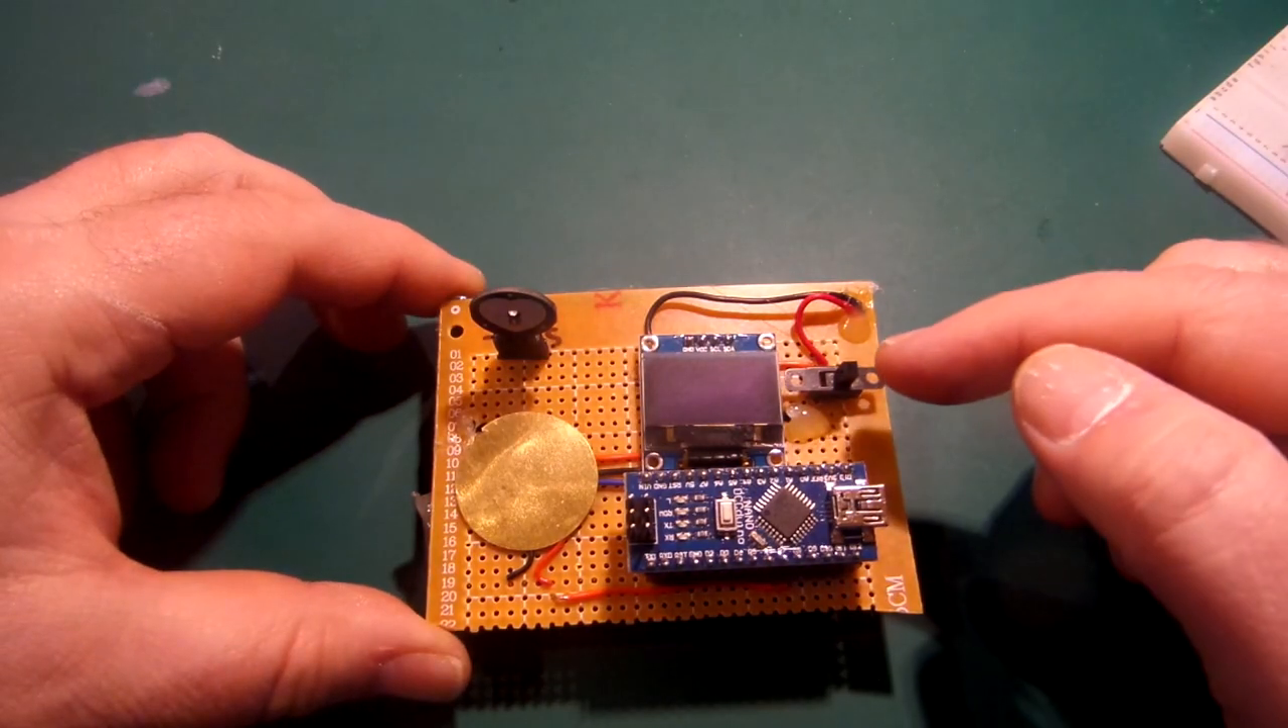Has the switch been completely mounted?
Yes.